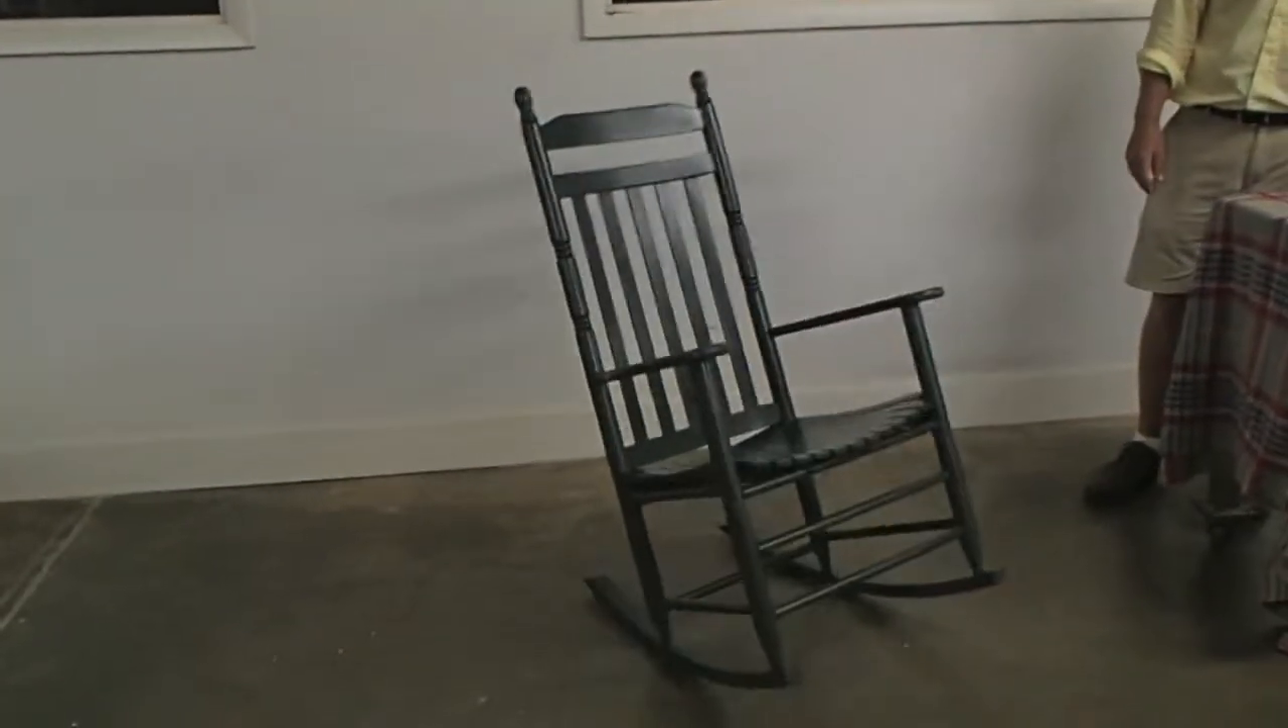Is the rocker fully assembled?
Yes.